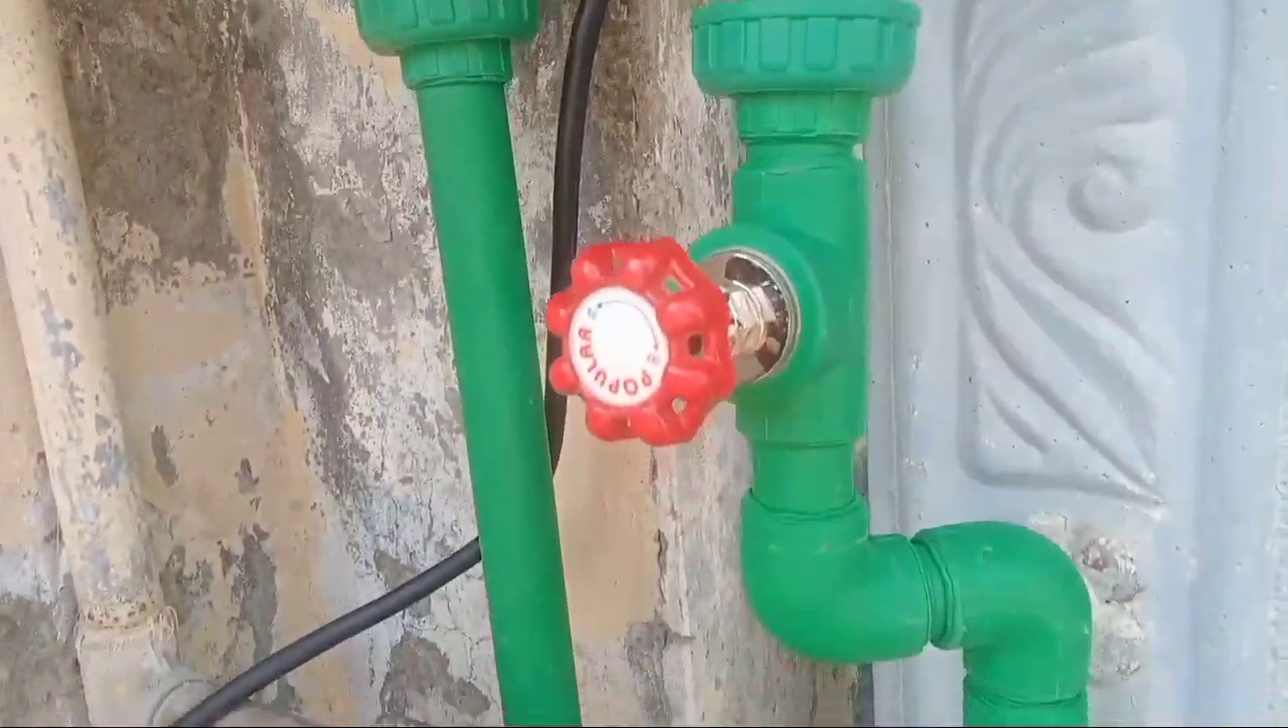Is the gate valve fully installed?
Yes.